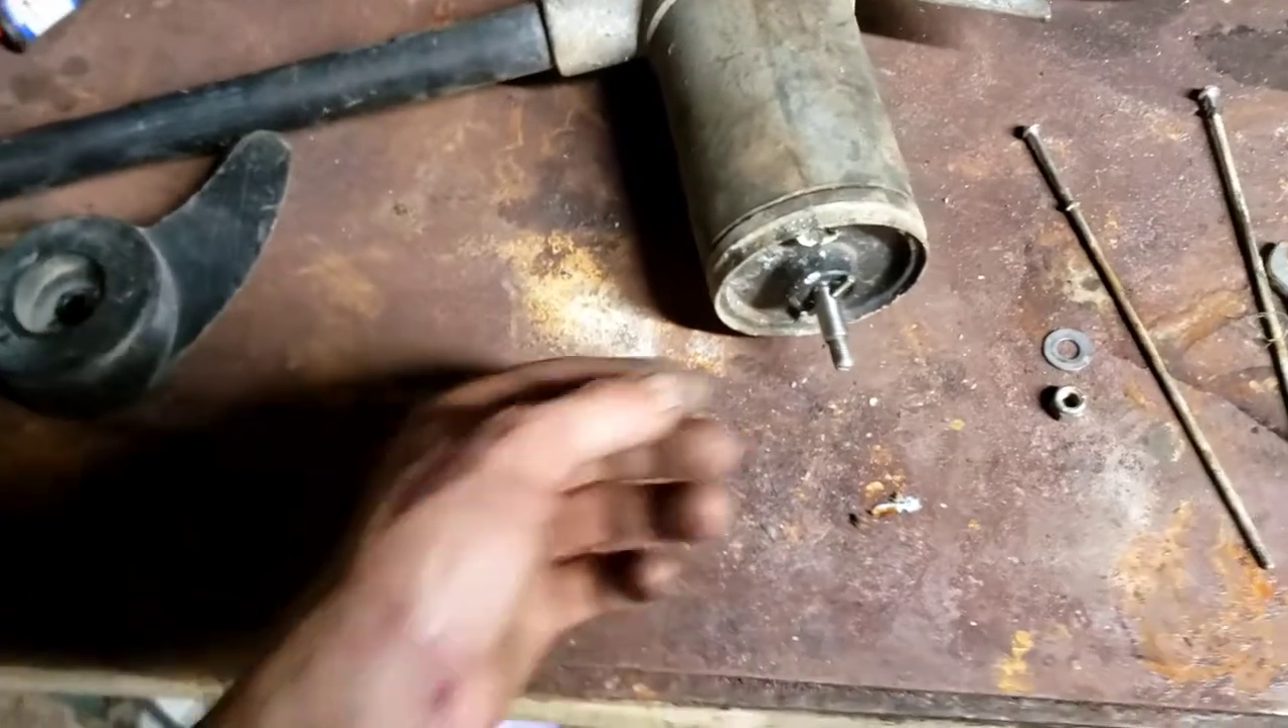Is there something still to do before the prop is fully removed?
No.